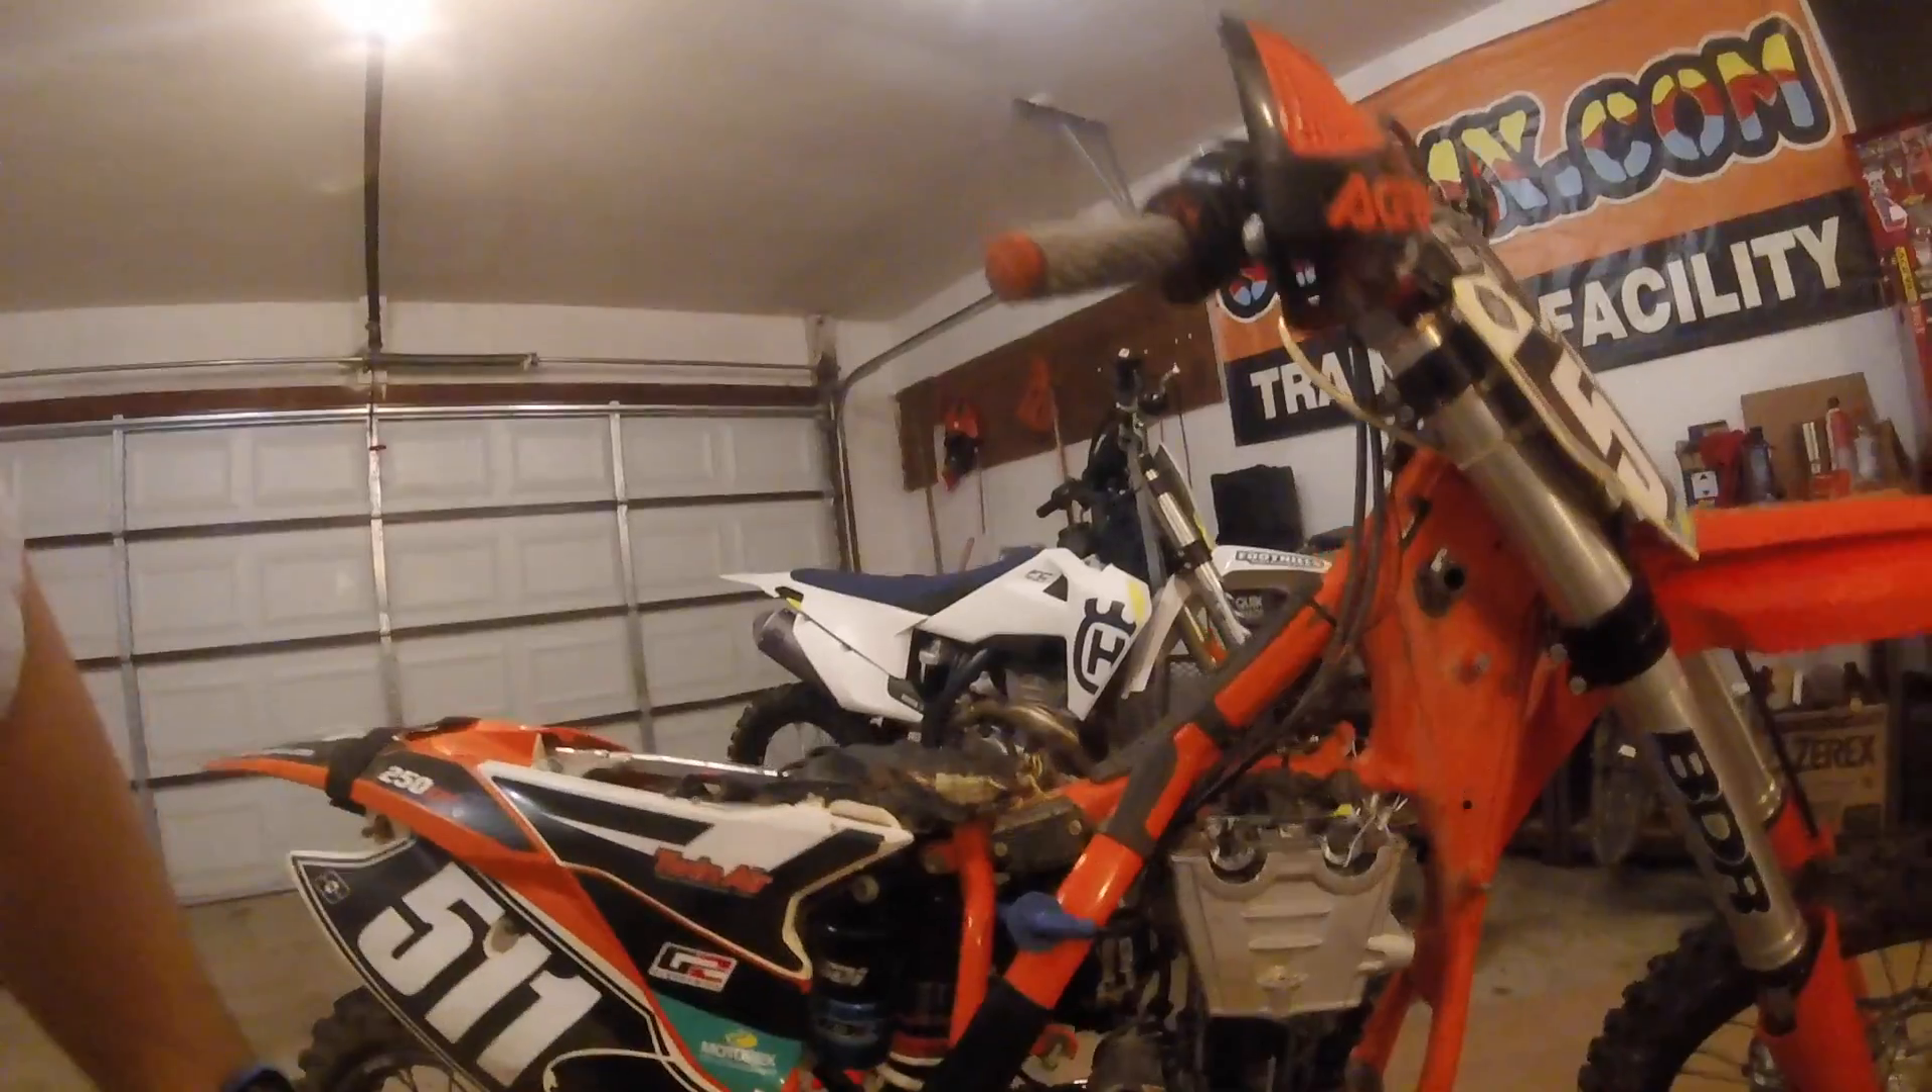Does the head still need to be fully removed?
Yes.